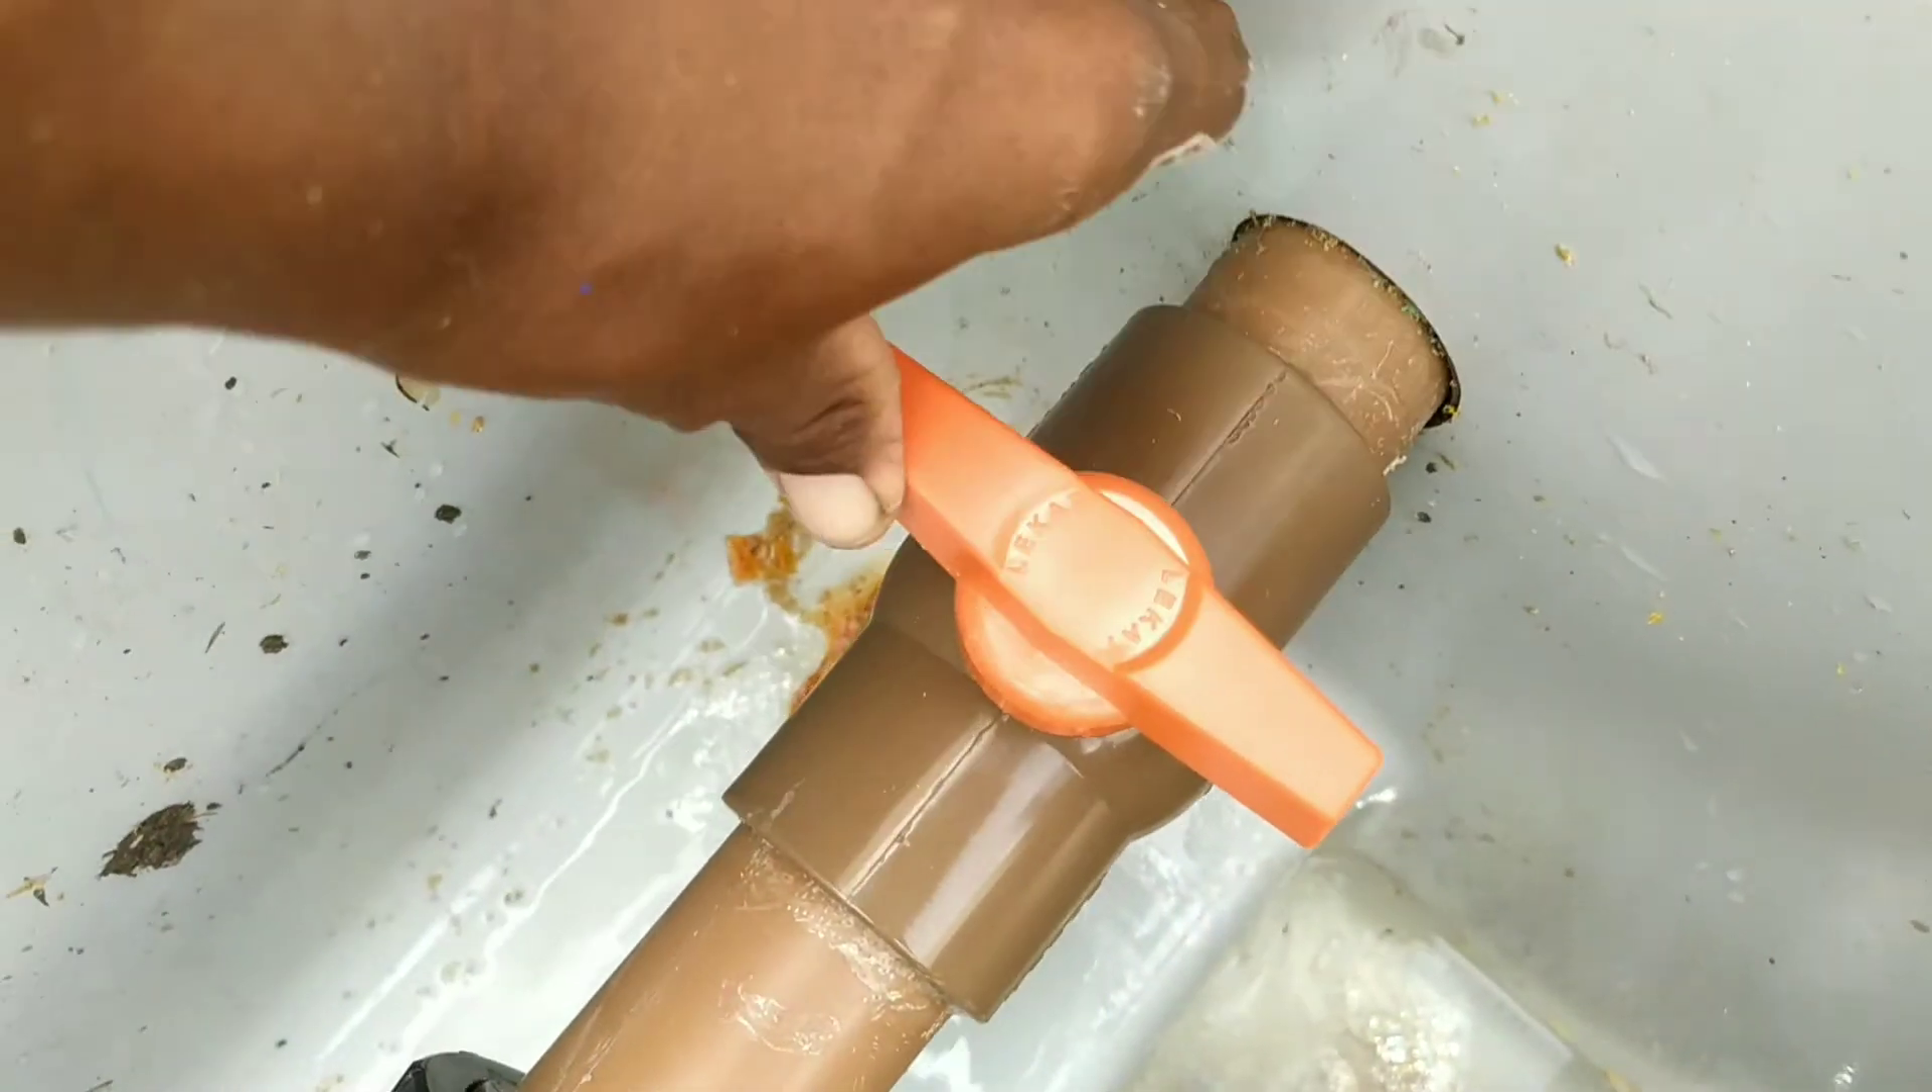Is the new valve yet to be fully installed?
No.